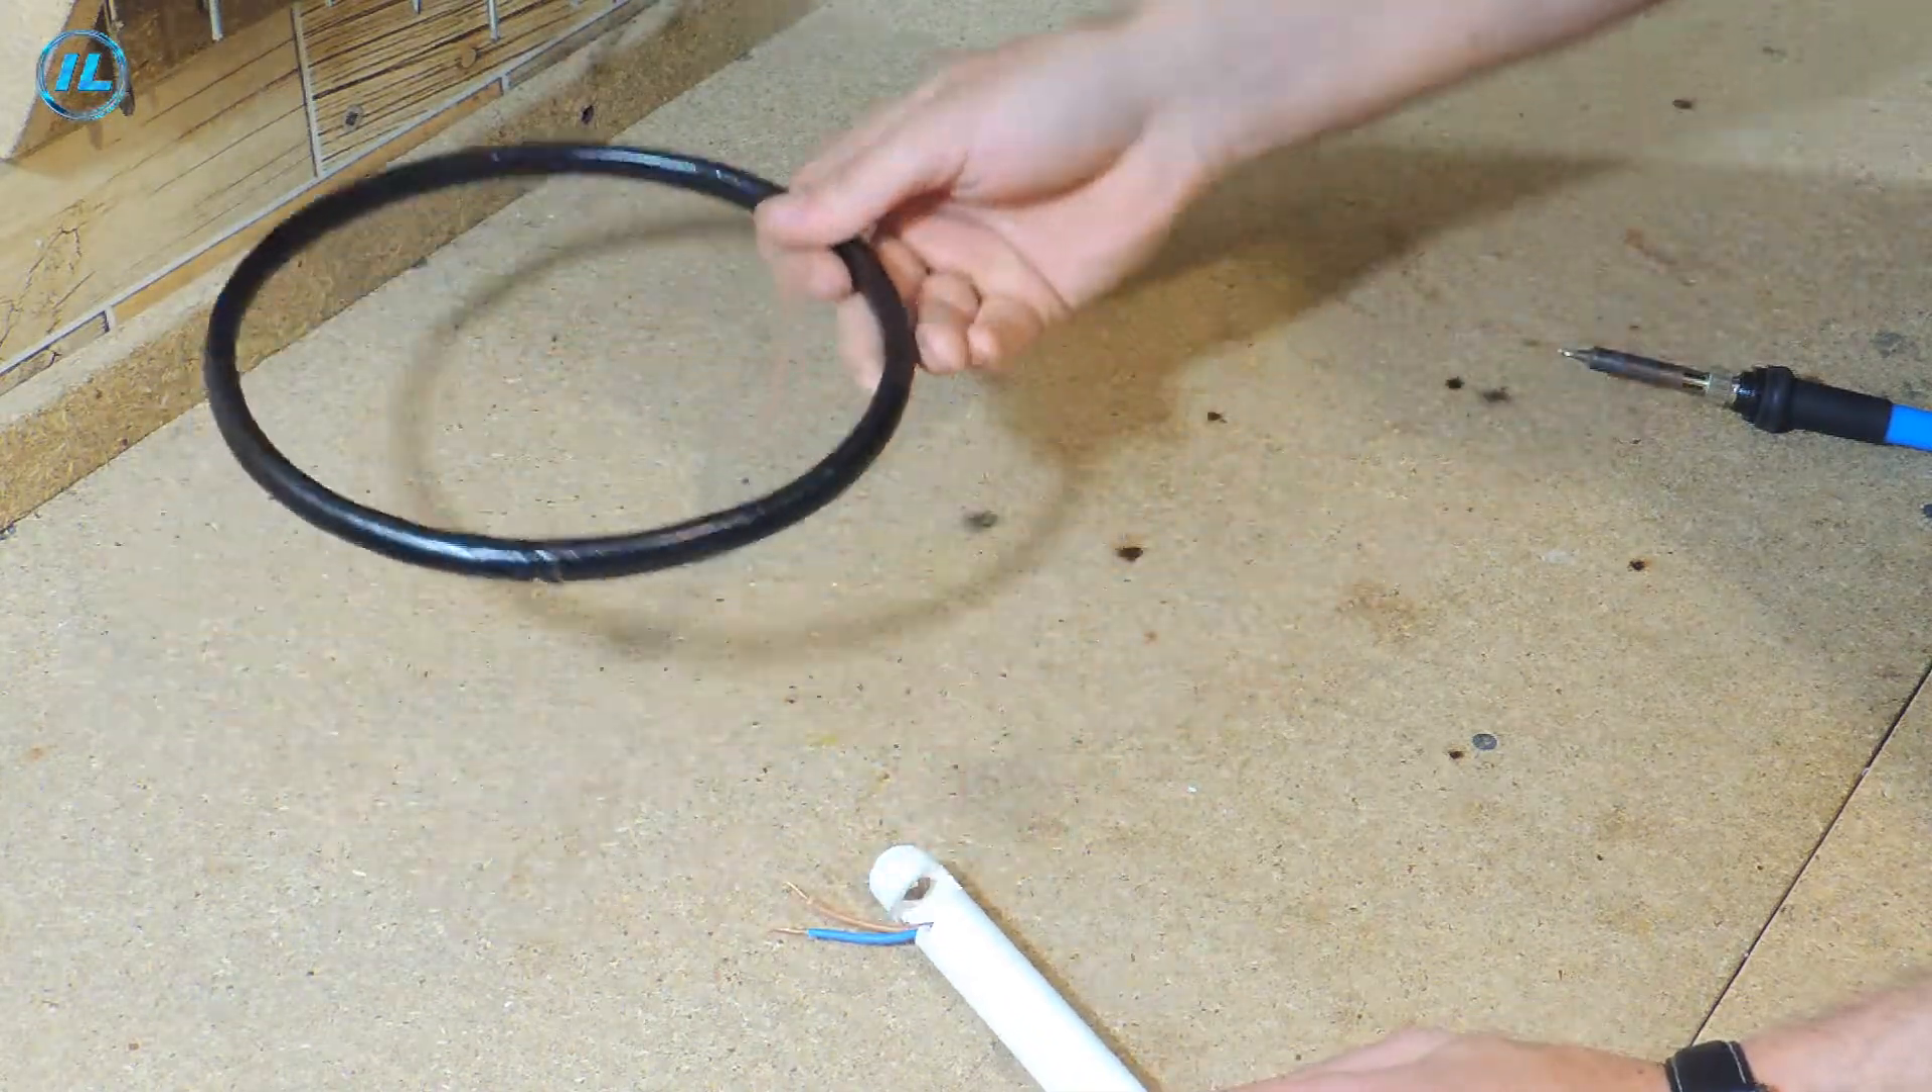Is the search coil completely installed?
No.